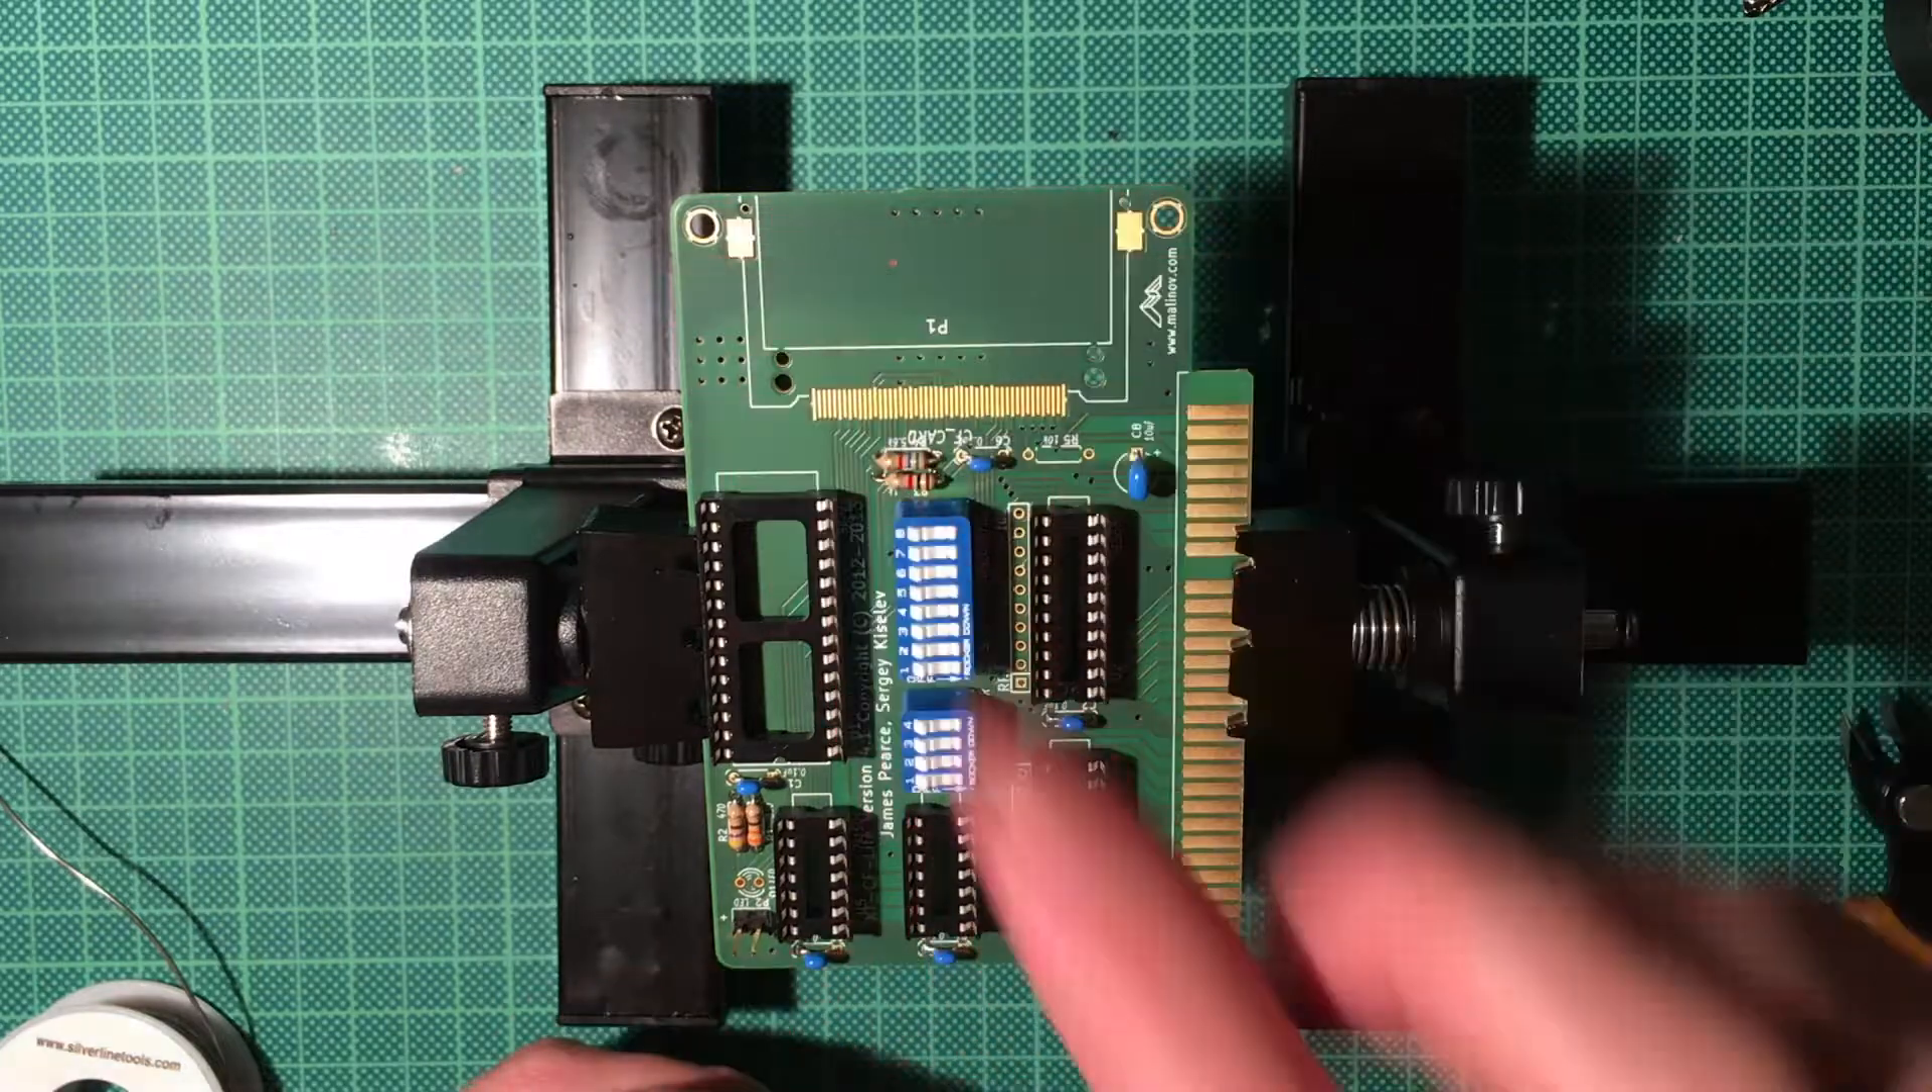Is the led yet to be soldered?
Yes.